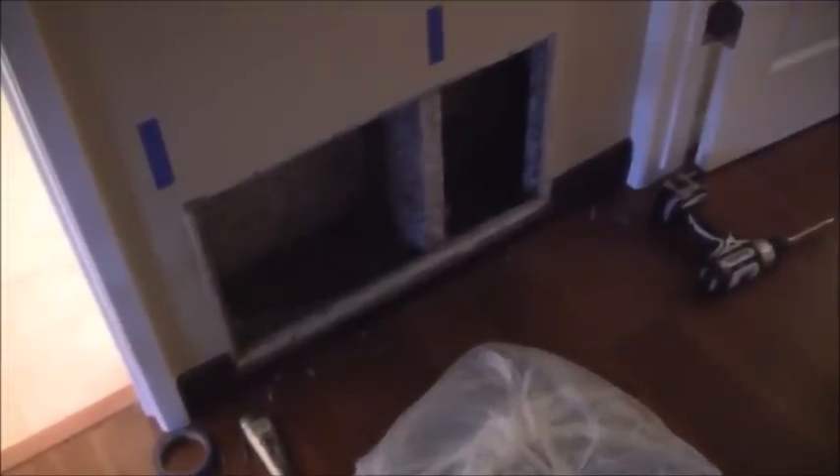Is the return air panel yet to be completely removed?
No.